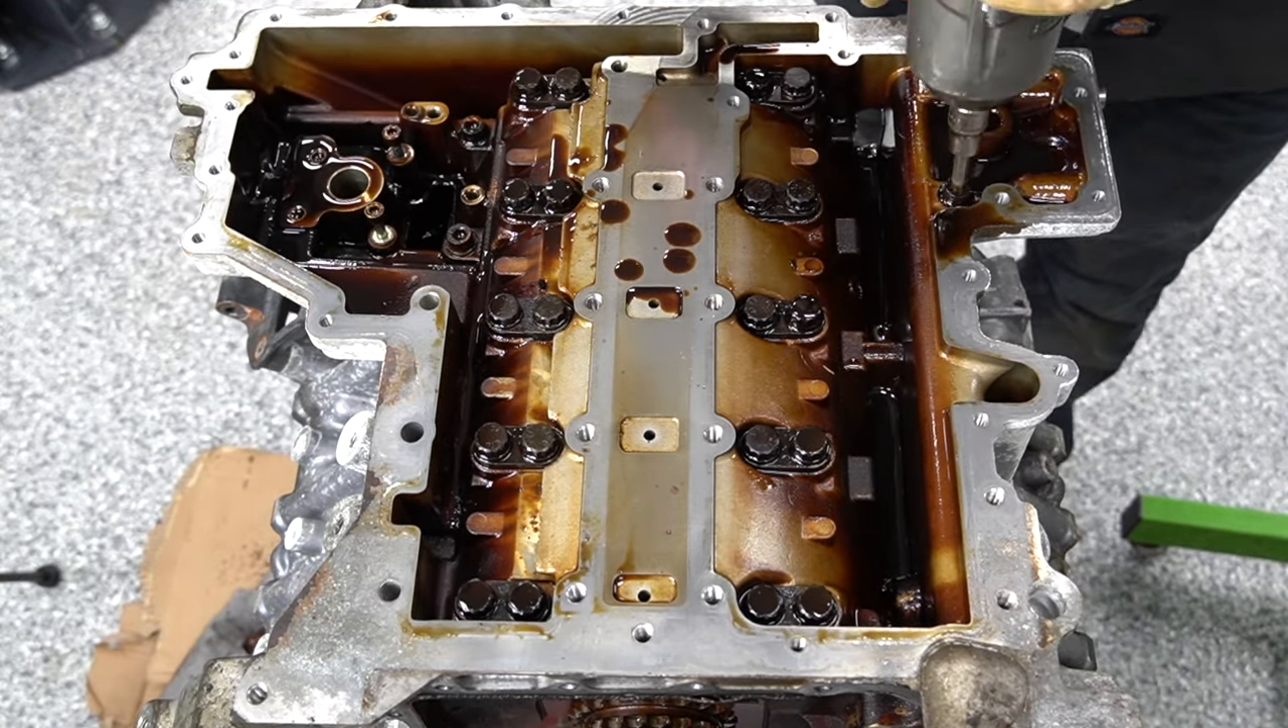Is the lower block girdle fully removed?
No.